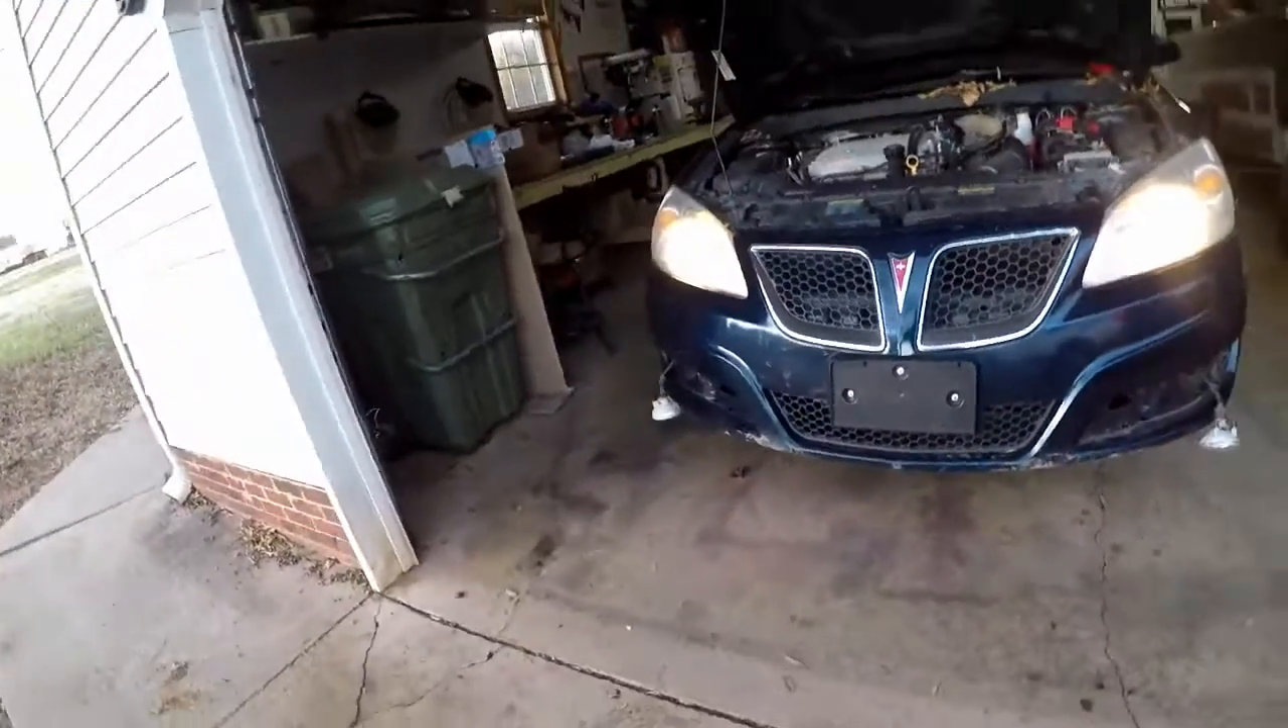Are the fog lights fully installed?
No.